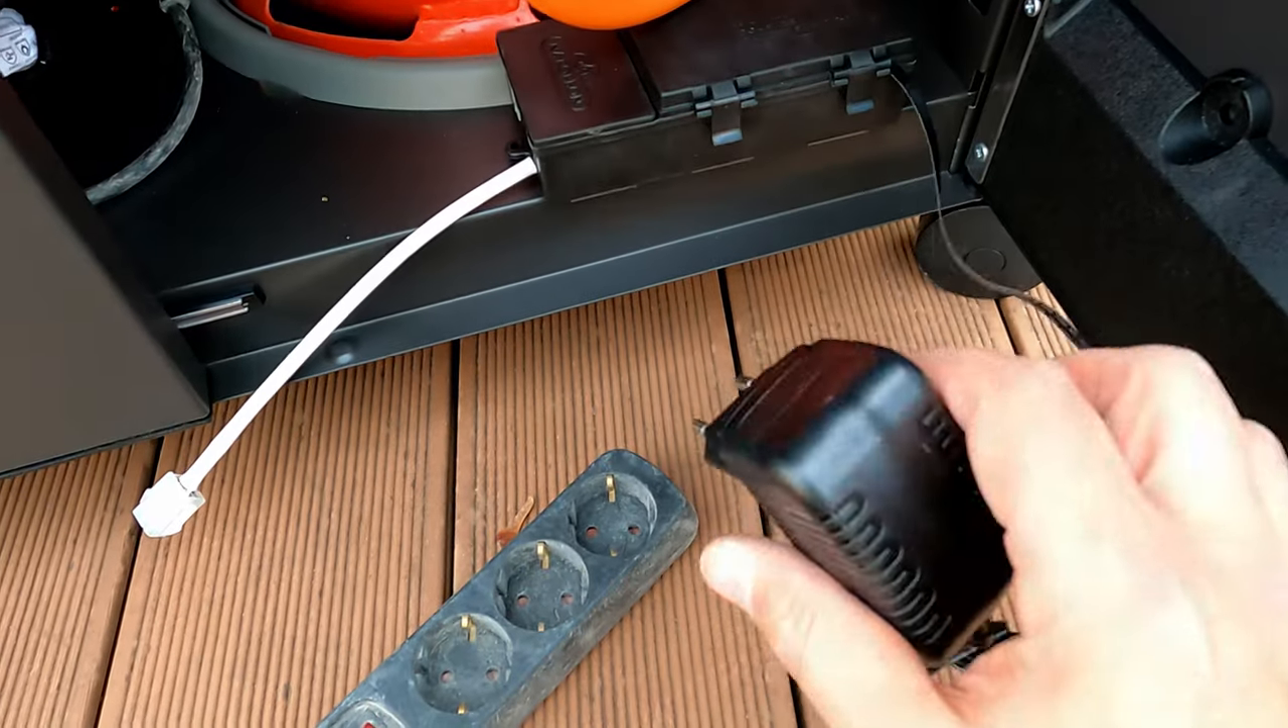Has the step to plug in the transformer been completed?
No.